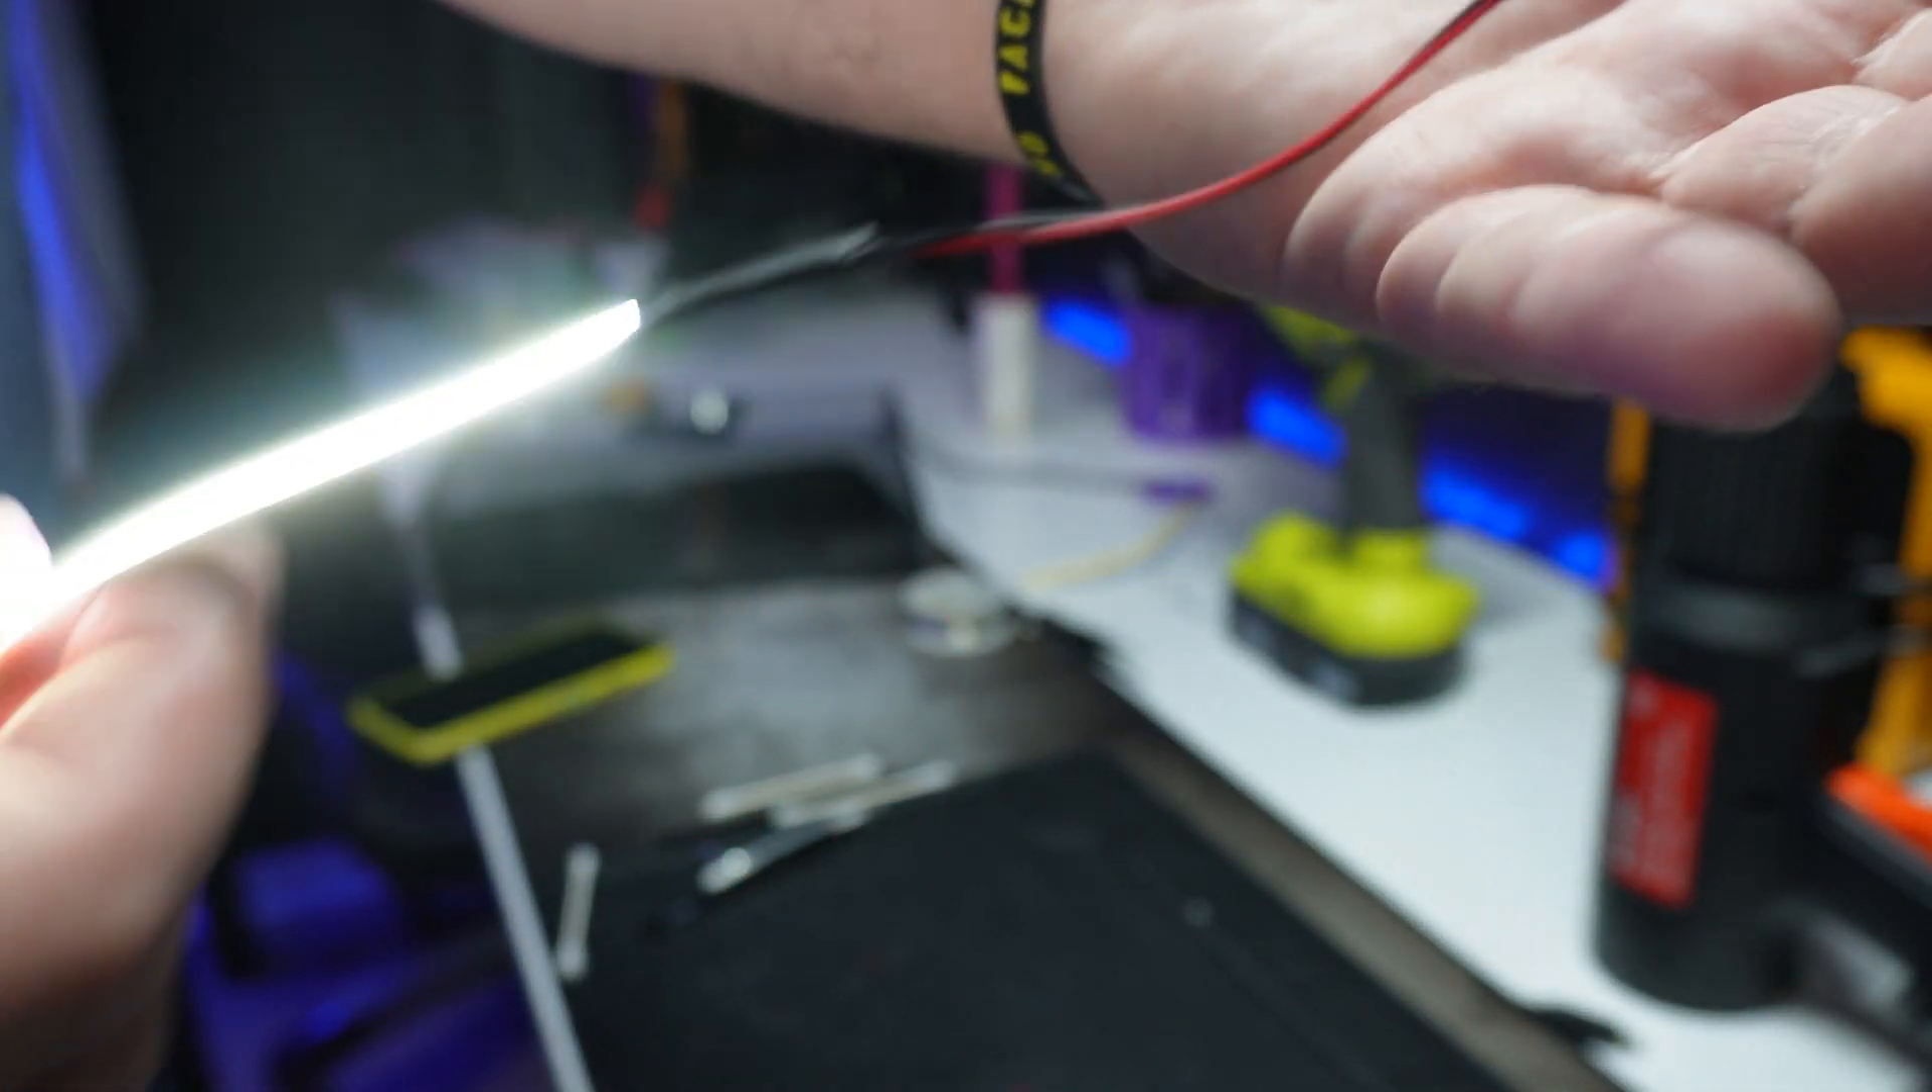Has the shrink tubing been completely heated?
Yes.